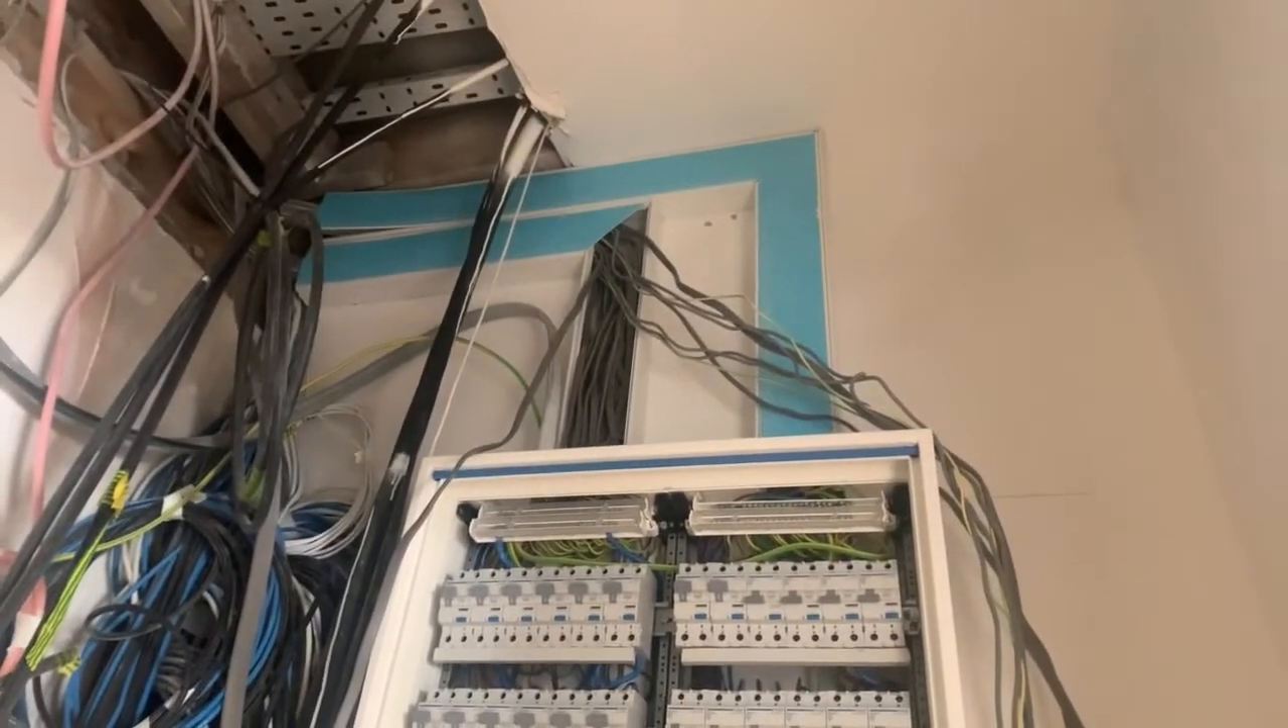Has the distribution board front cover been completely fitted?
No.